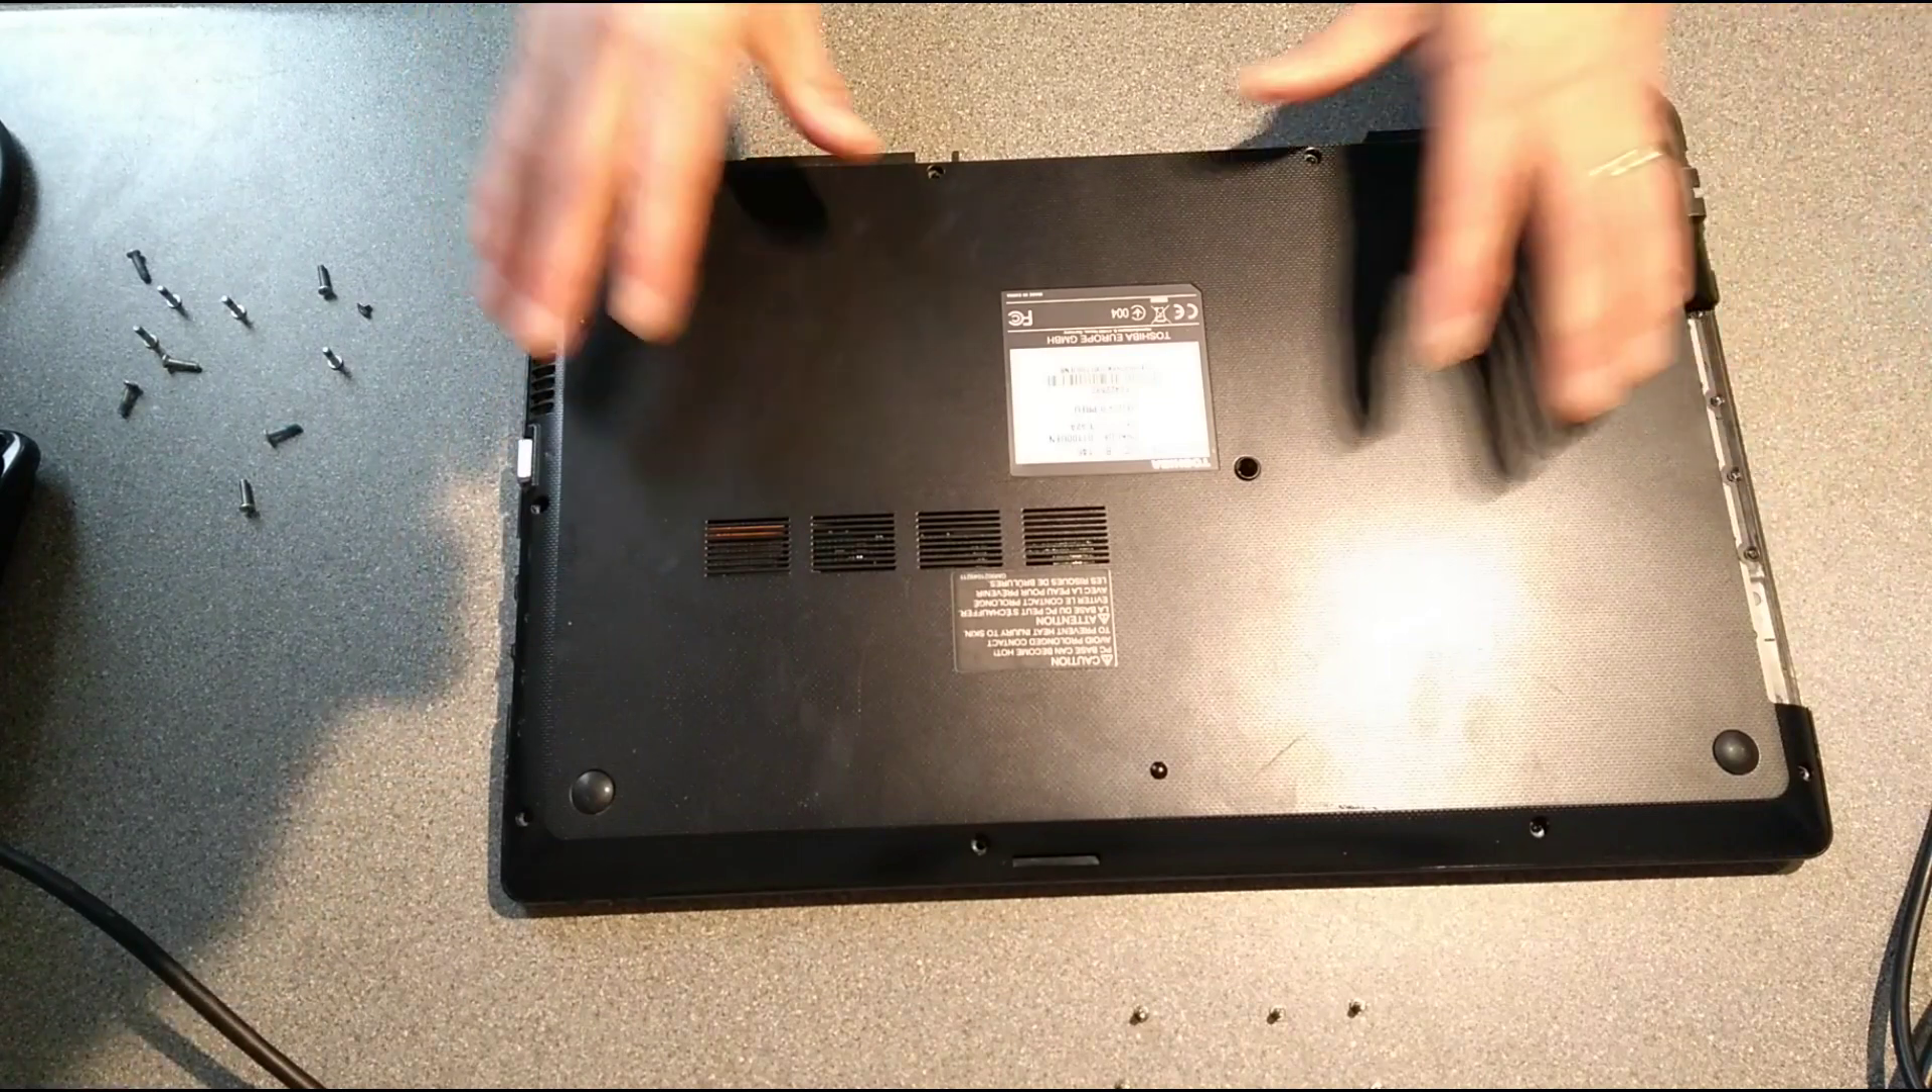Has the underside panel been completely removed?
No.